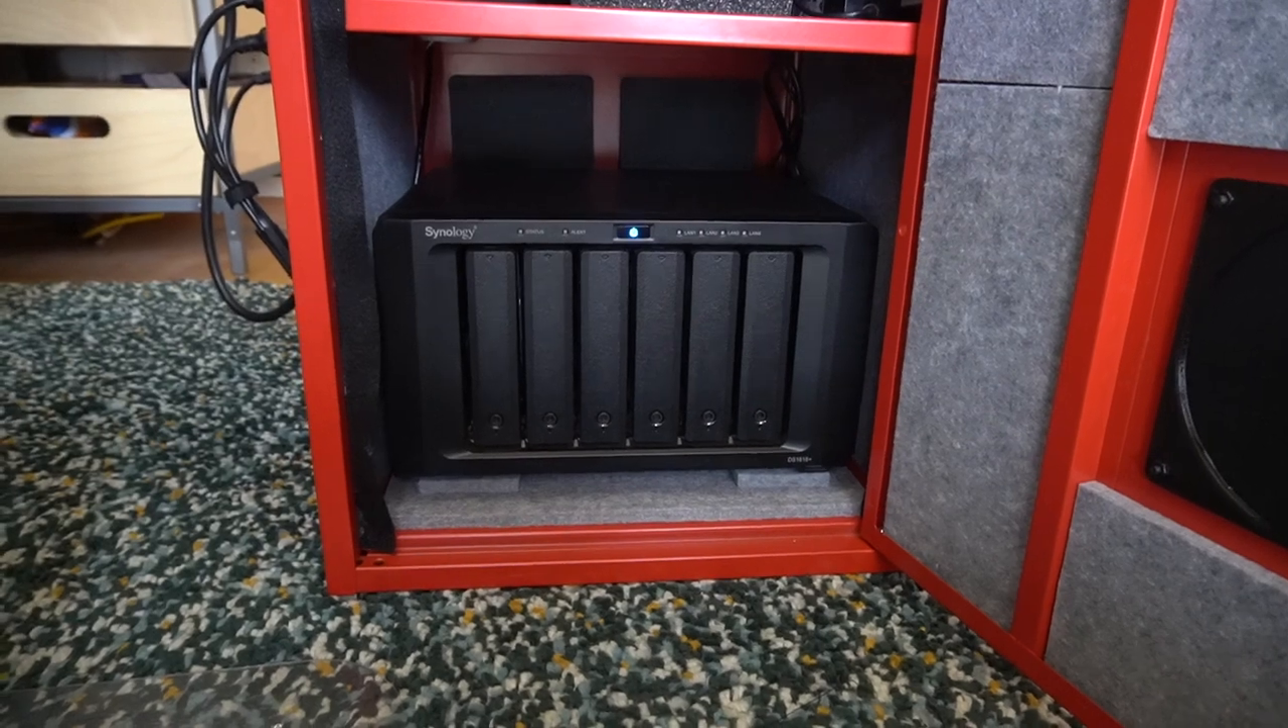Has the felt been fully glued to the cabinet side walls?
Yes.